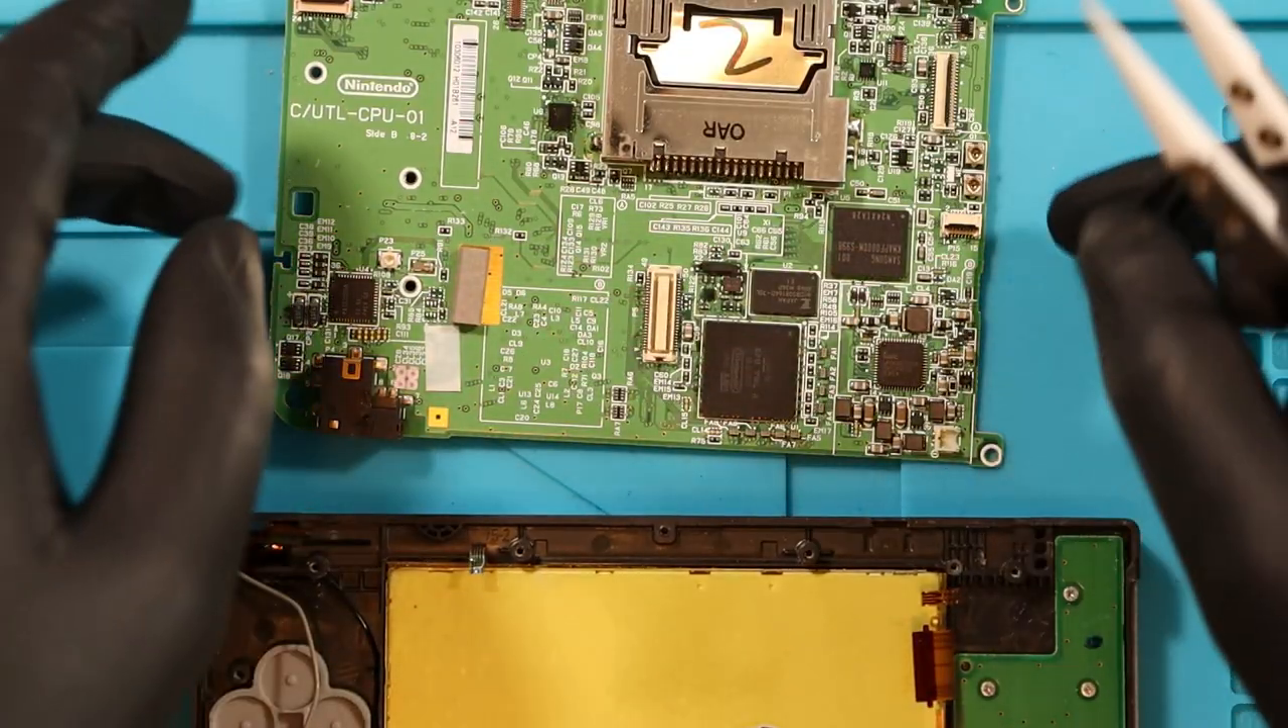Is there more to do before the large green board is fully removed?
No.